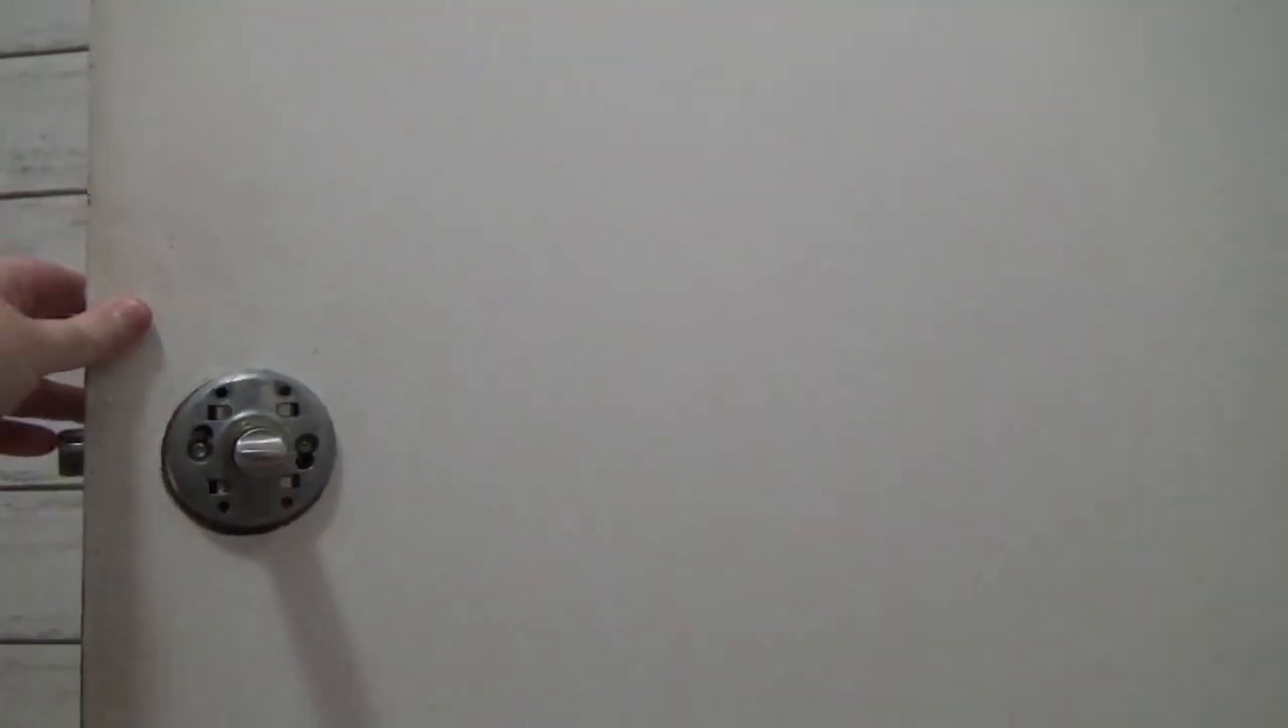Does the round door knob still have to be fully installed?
Yes.